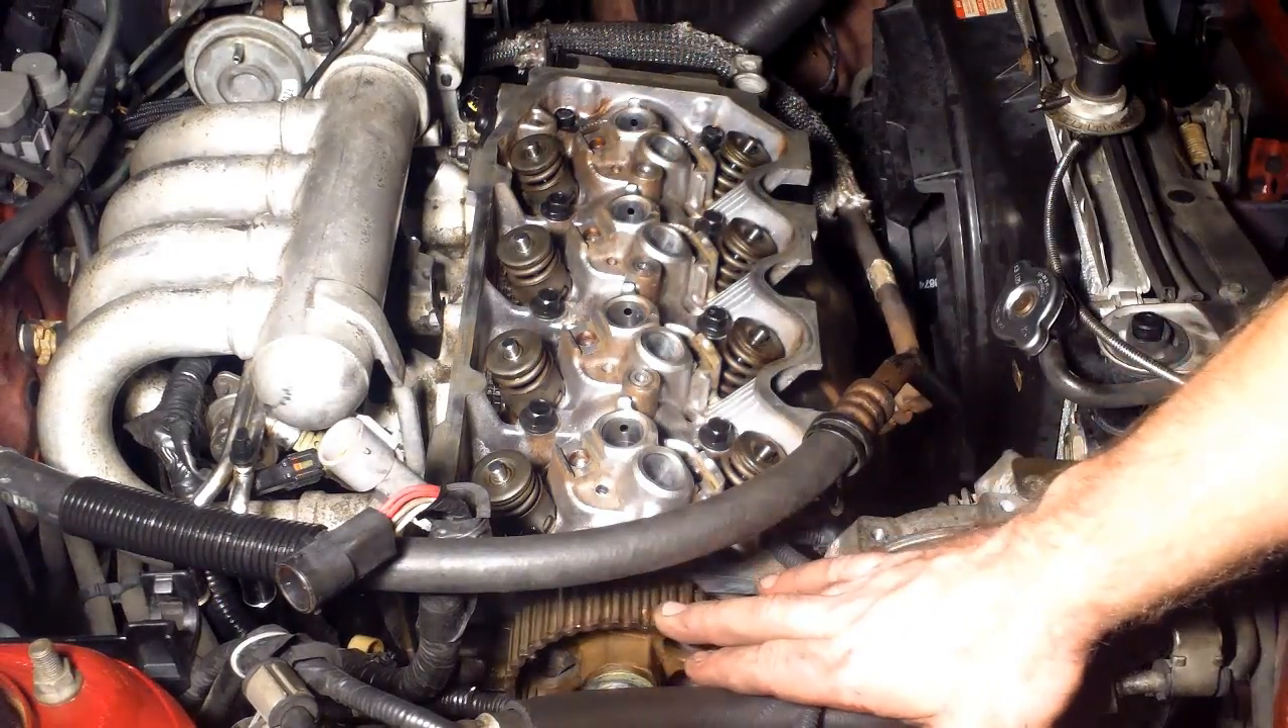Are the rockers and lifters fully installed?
No.